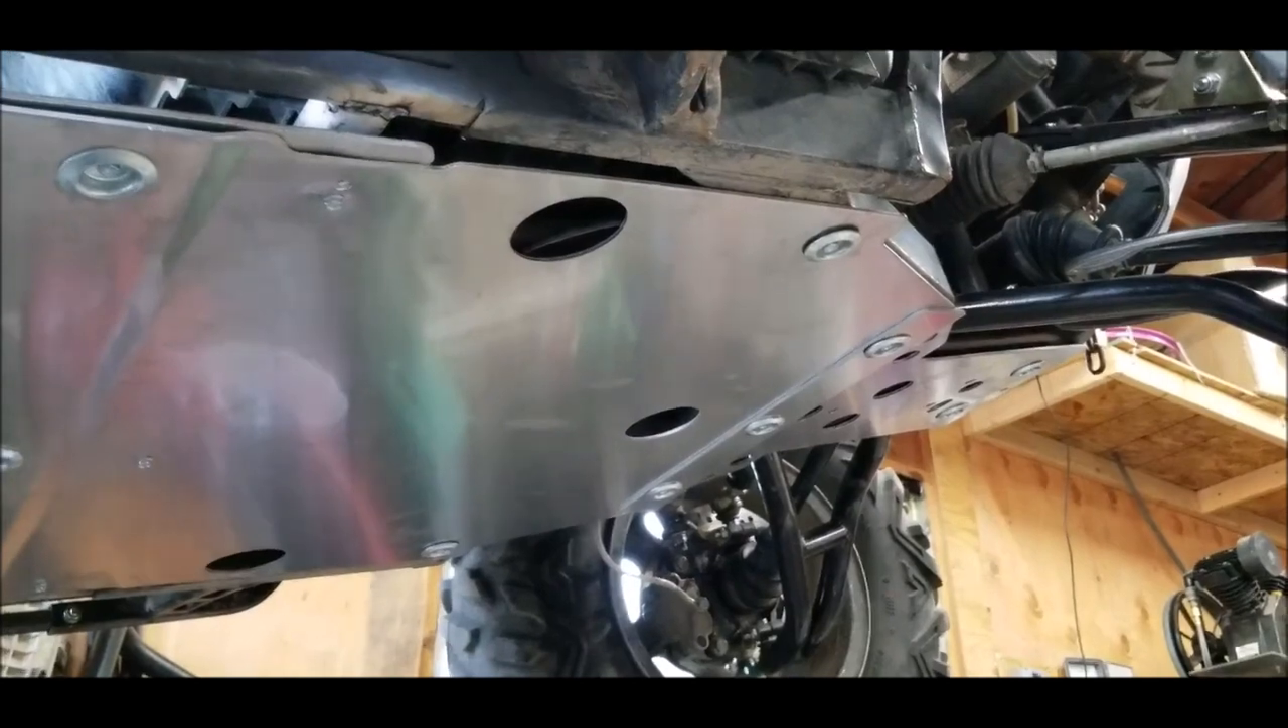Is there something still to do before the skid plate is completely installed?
No.